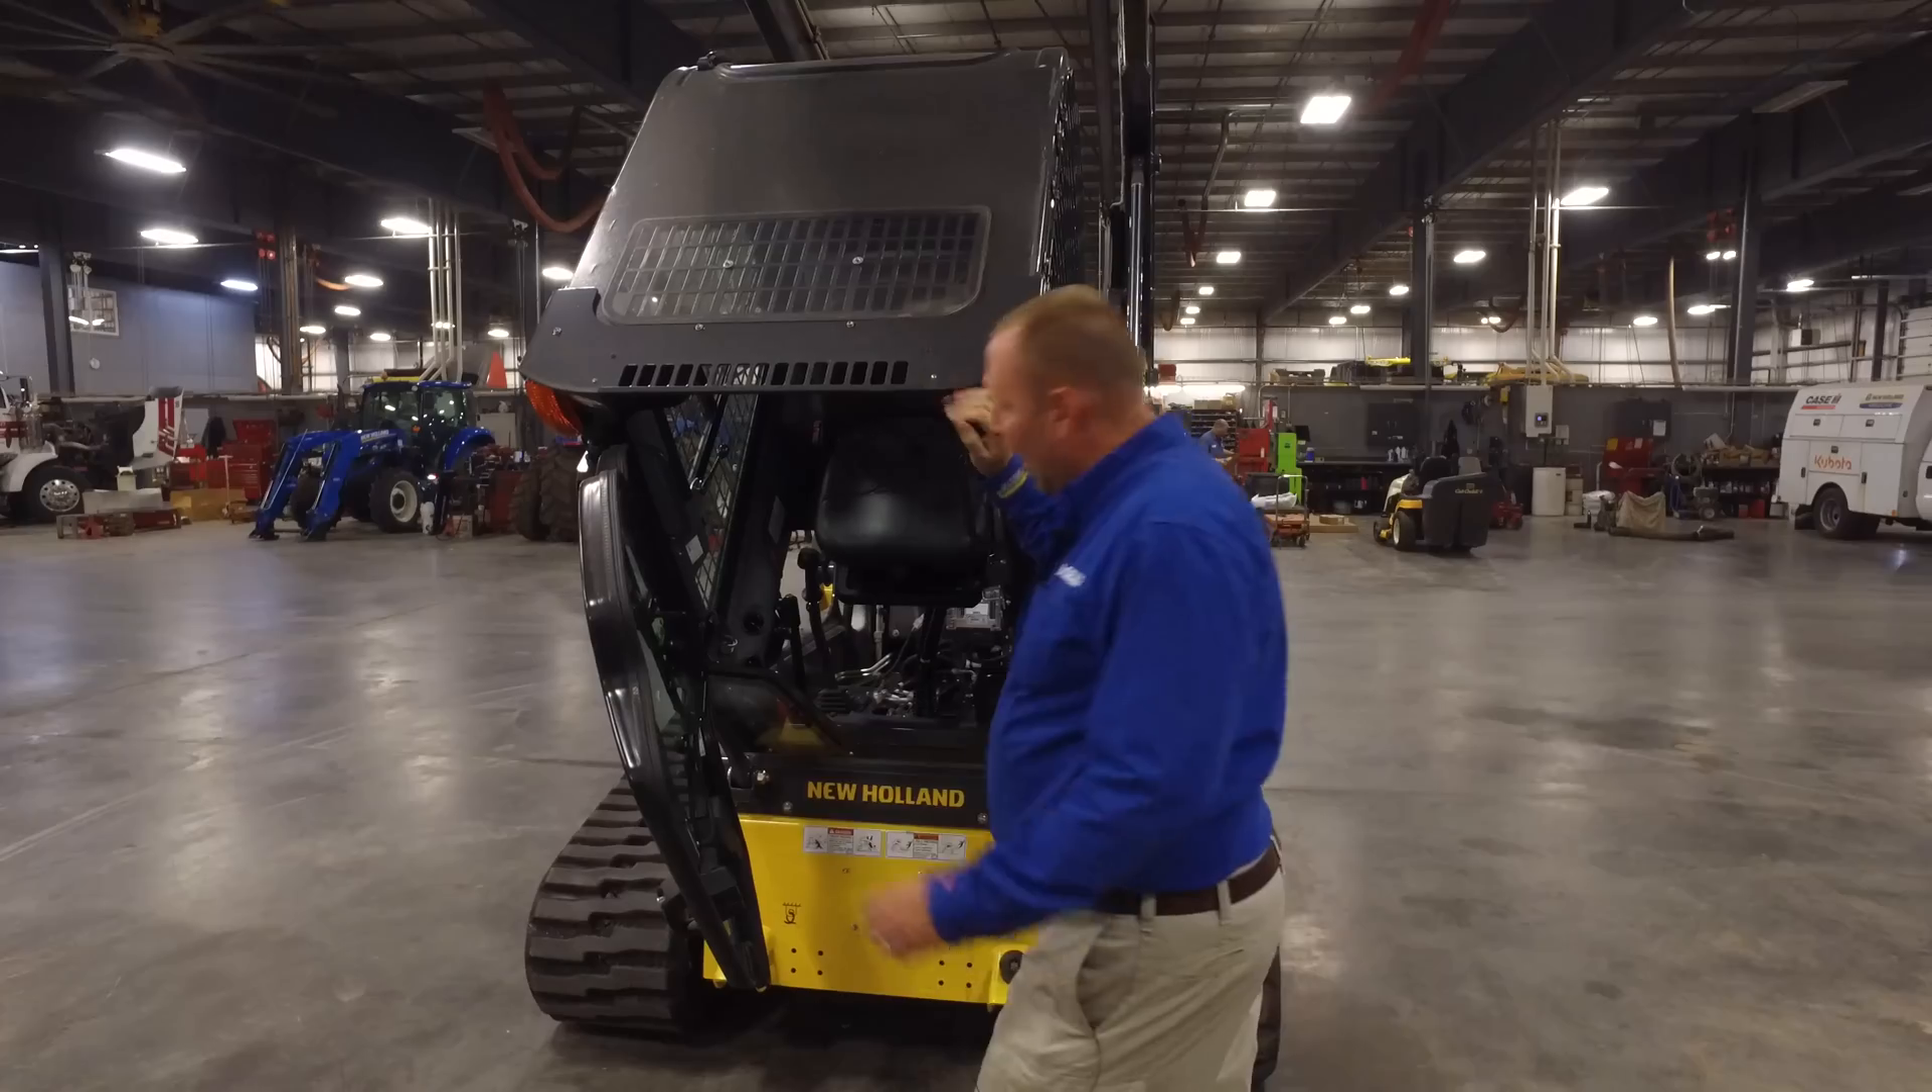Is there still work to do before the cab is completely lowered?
Yes.